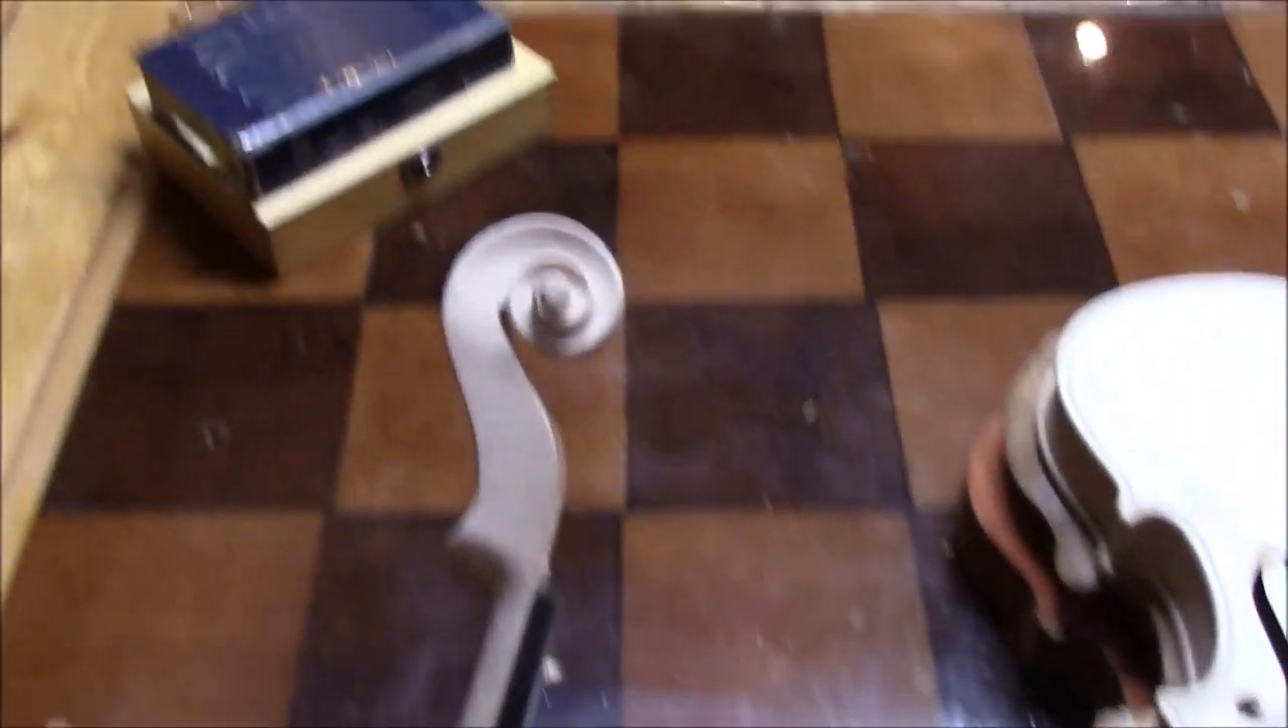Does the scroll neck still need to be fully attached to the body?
Yes.